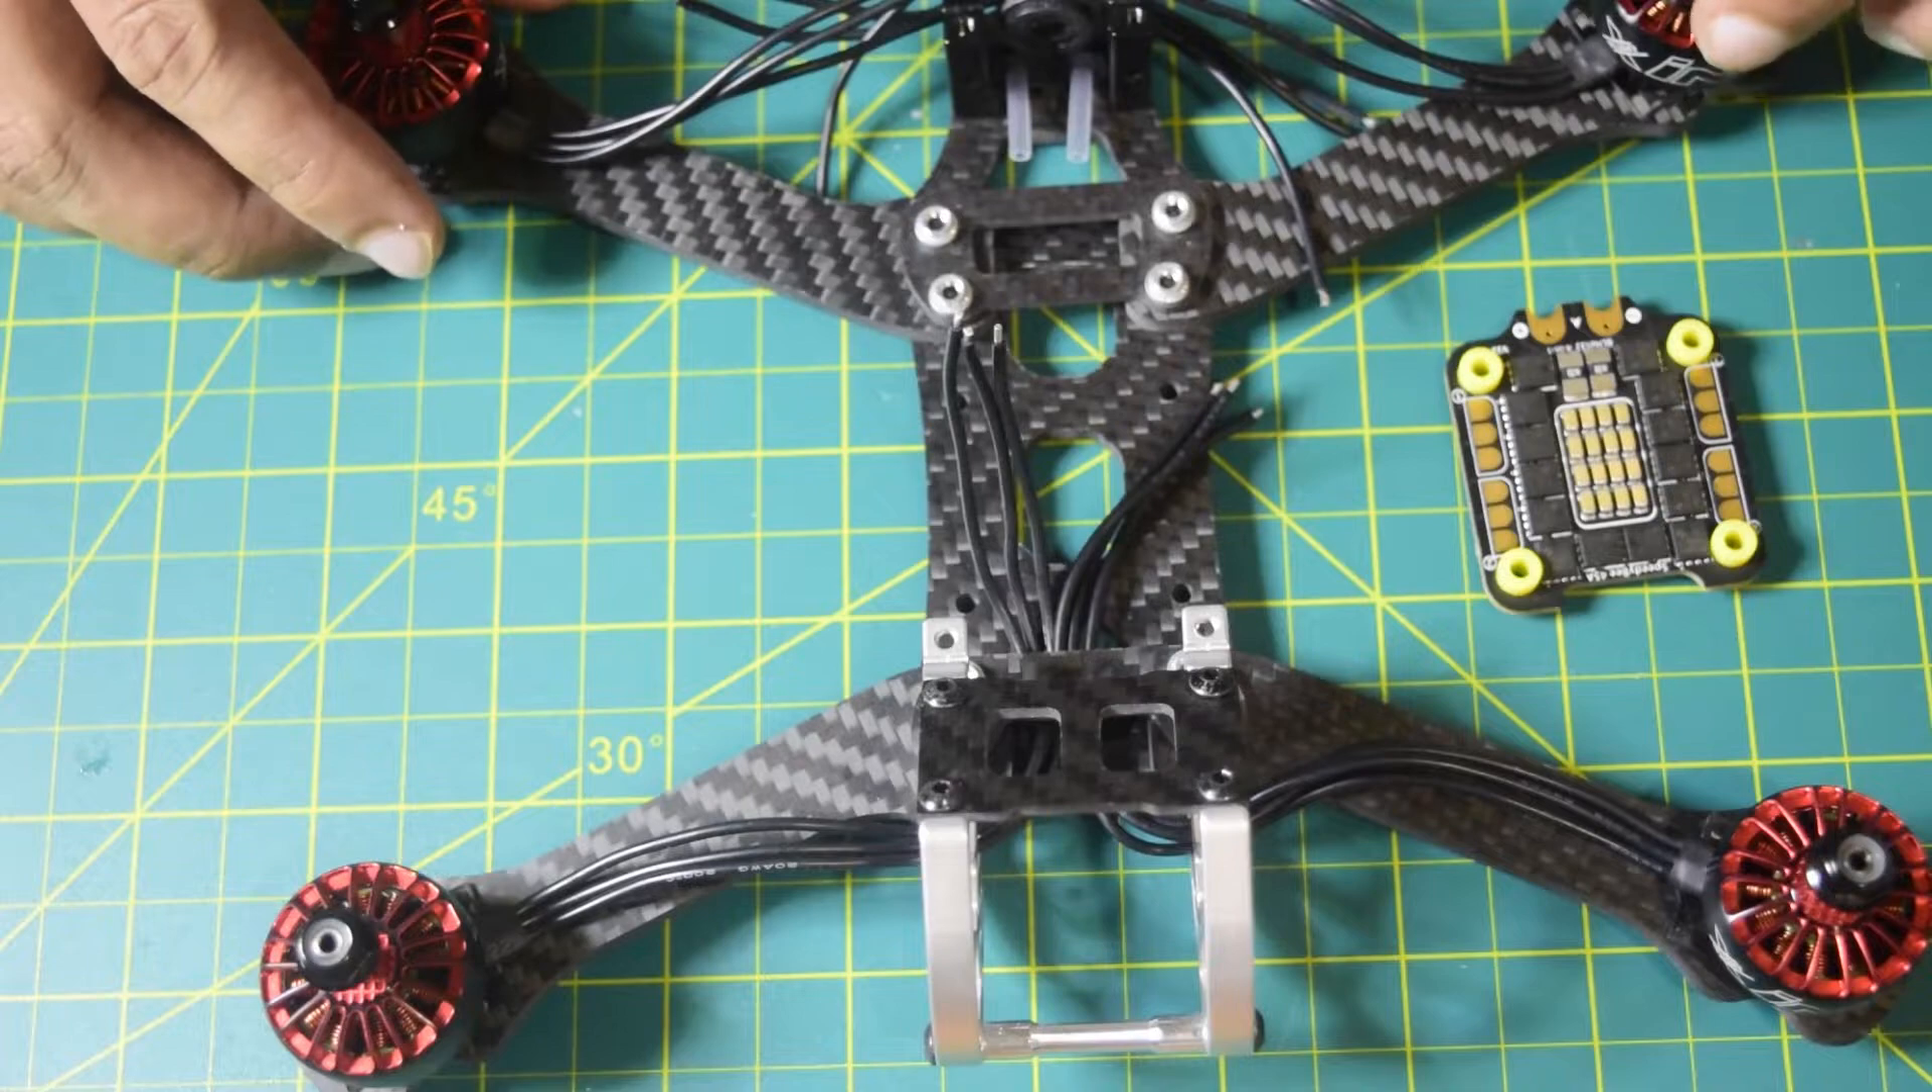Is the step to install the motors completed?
Yes.